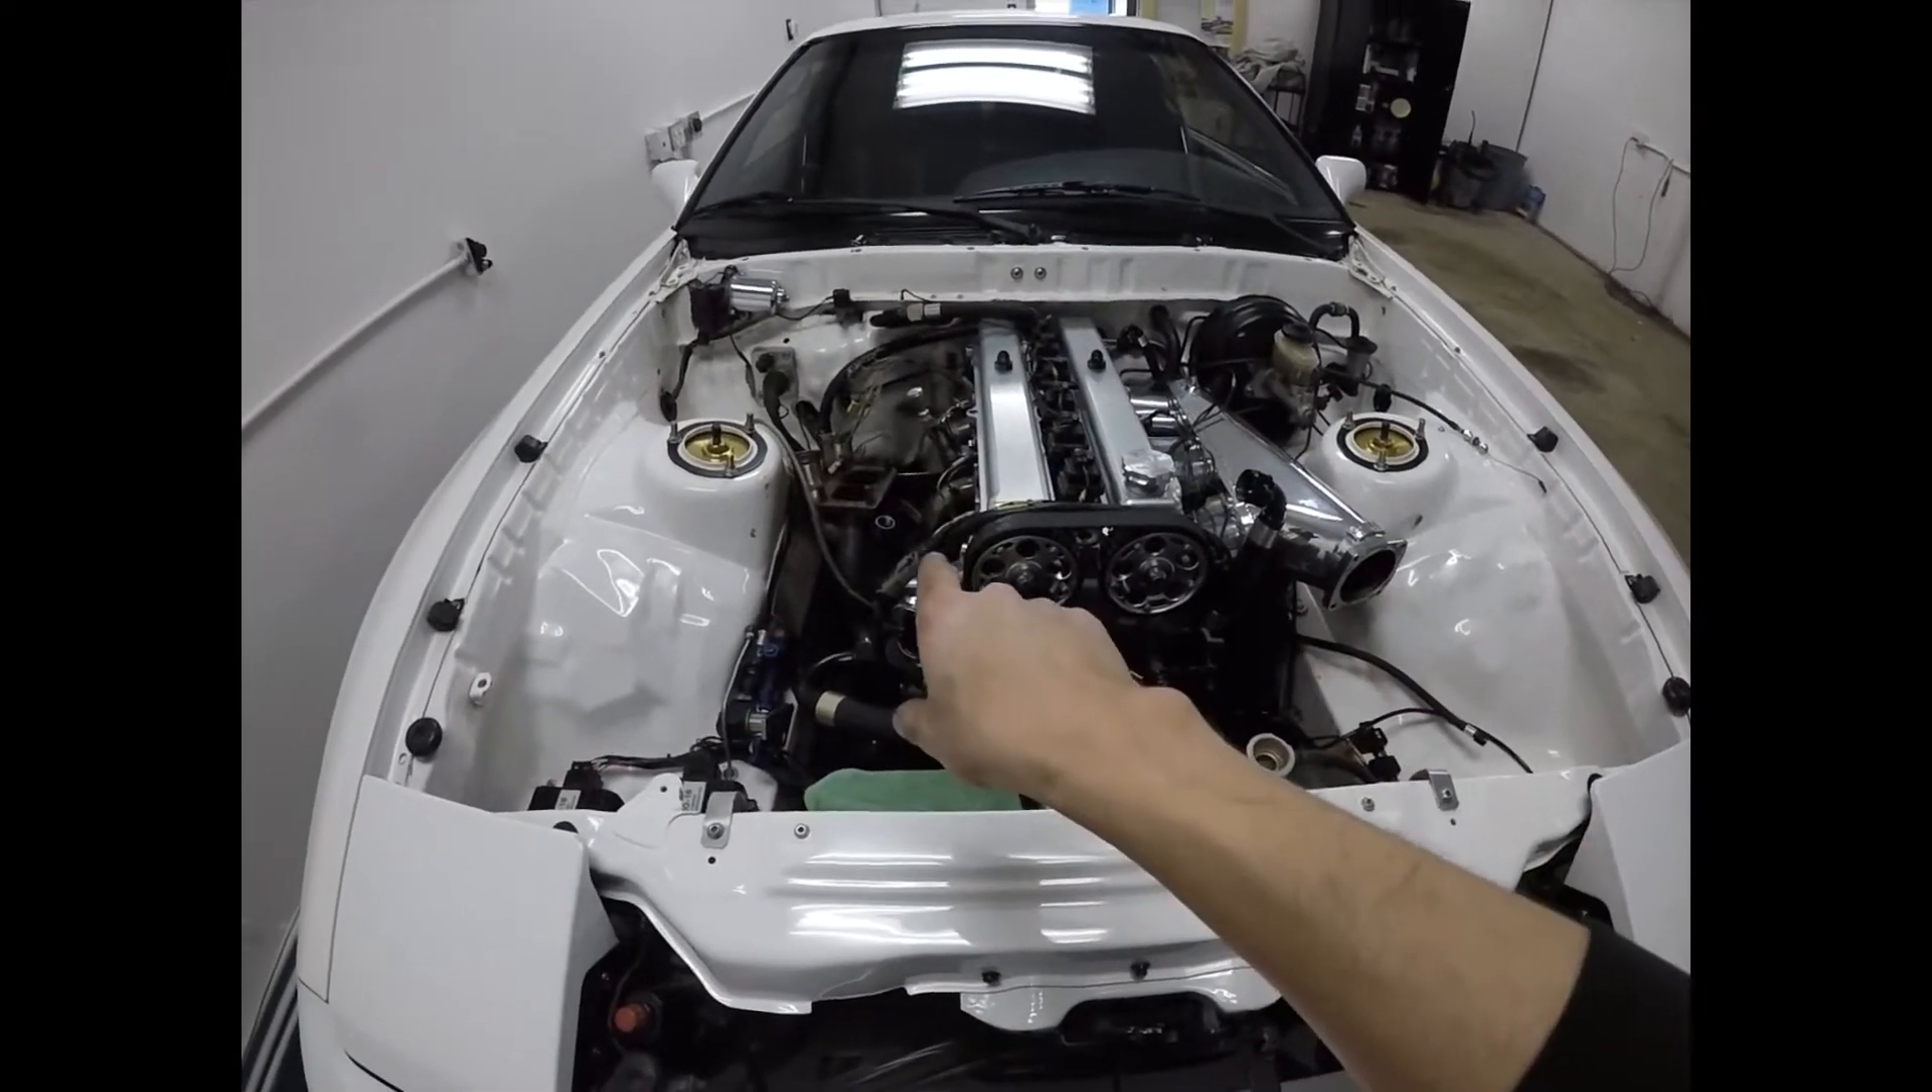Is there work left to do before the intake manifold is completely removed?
Yes.